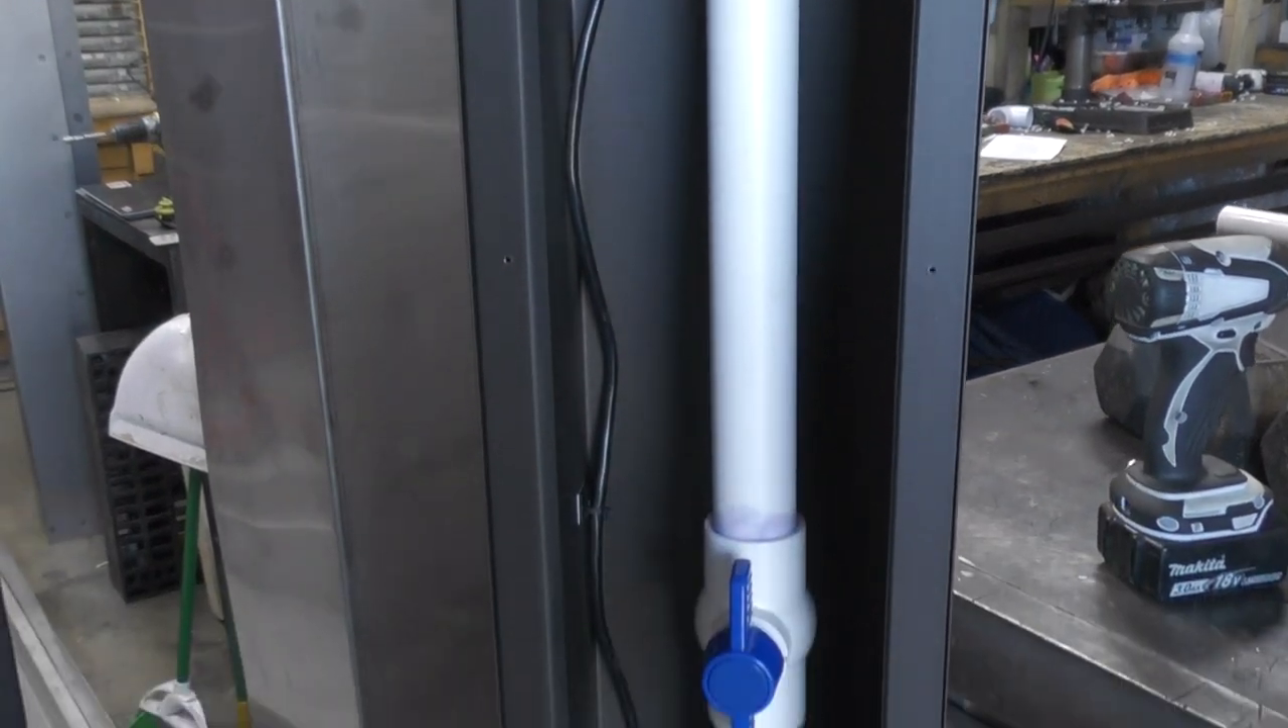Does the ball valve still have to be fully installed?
No.